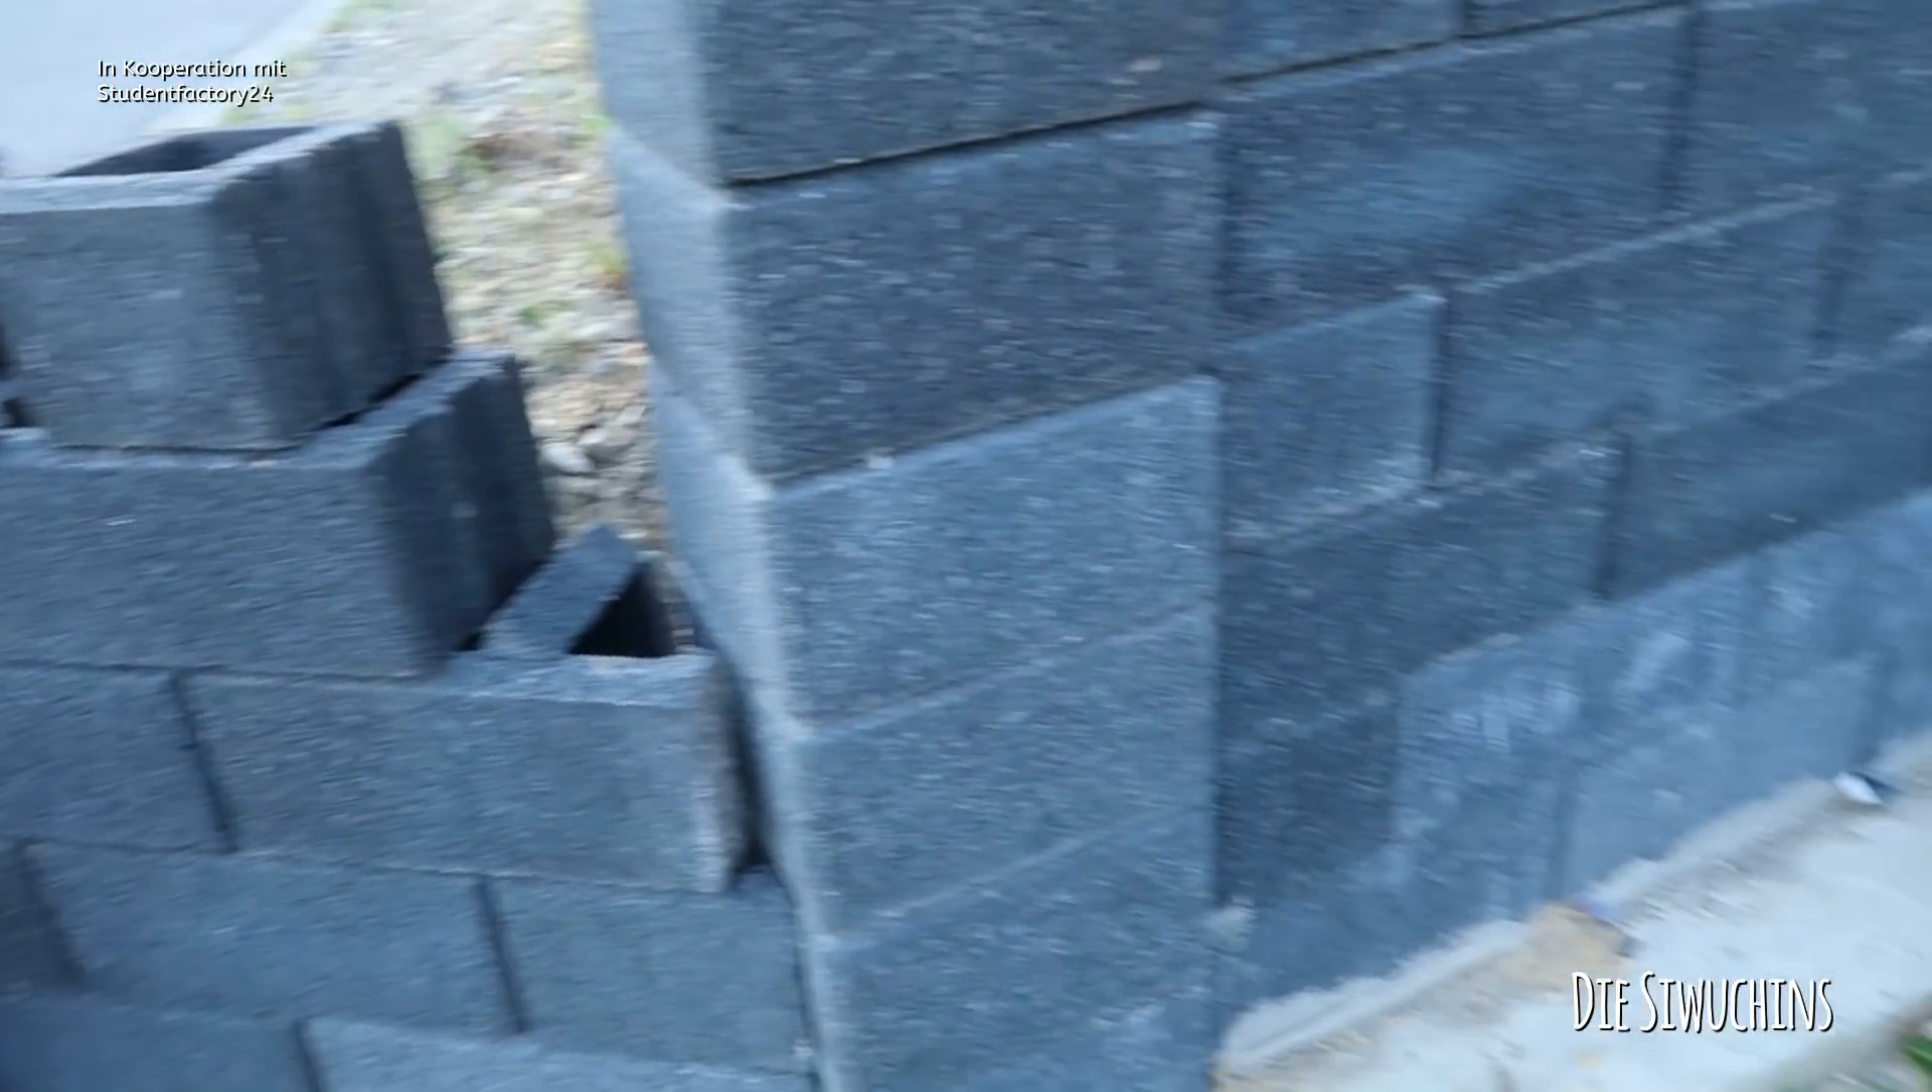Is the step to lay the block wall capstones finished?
No.